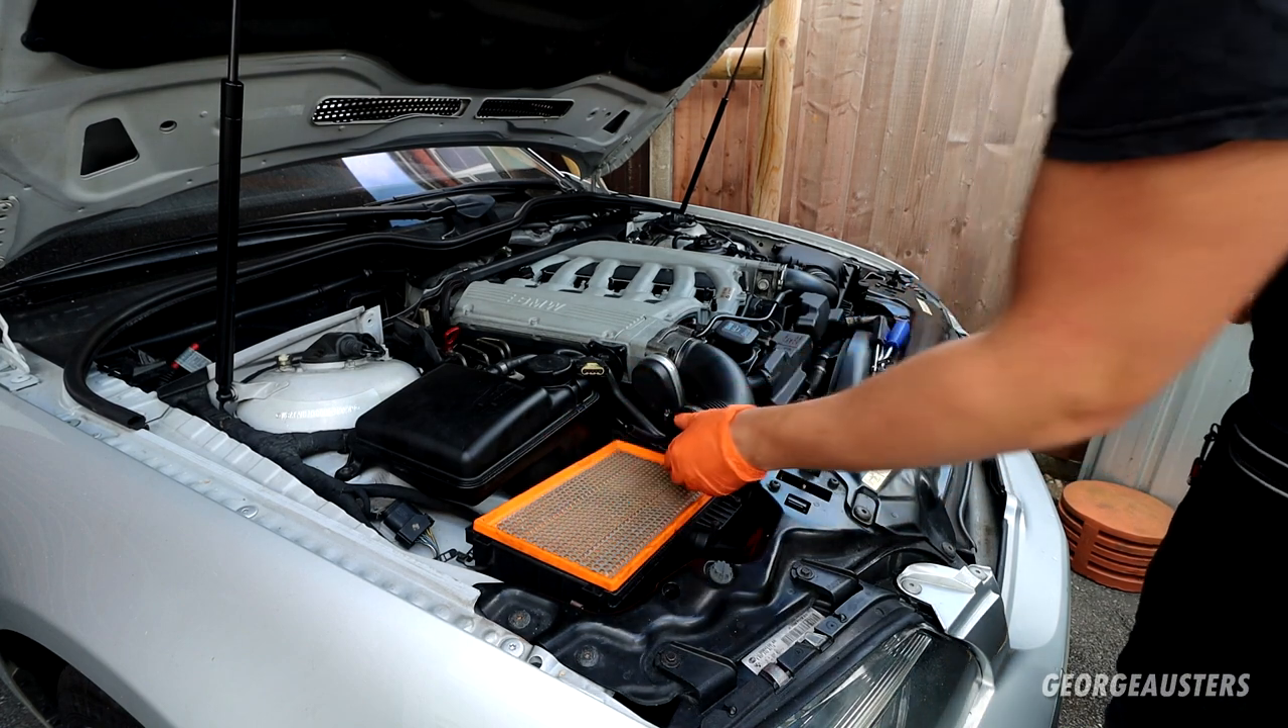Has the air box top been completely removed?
Yes.